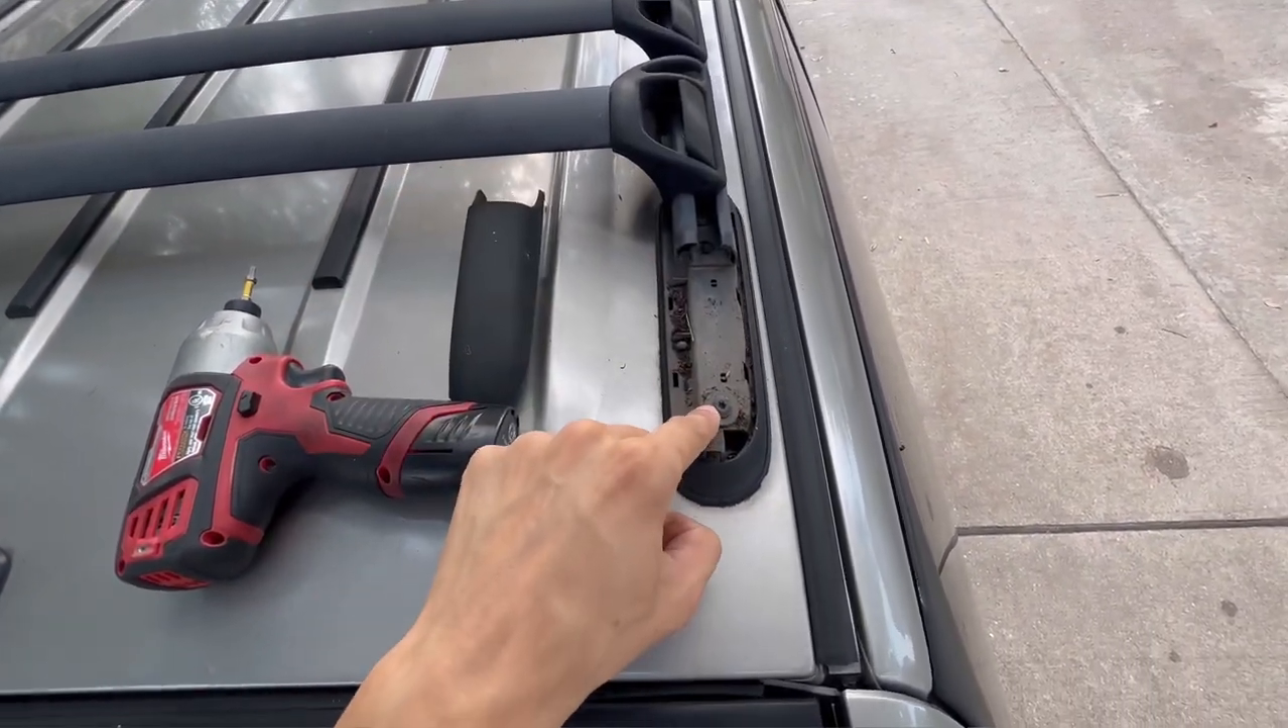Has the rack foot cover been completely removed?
Yes.